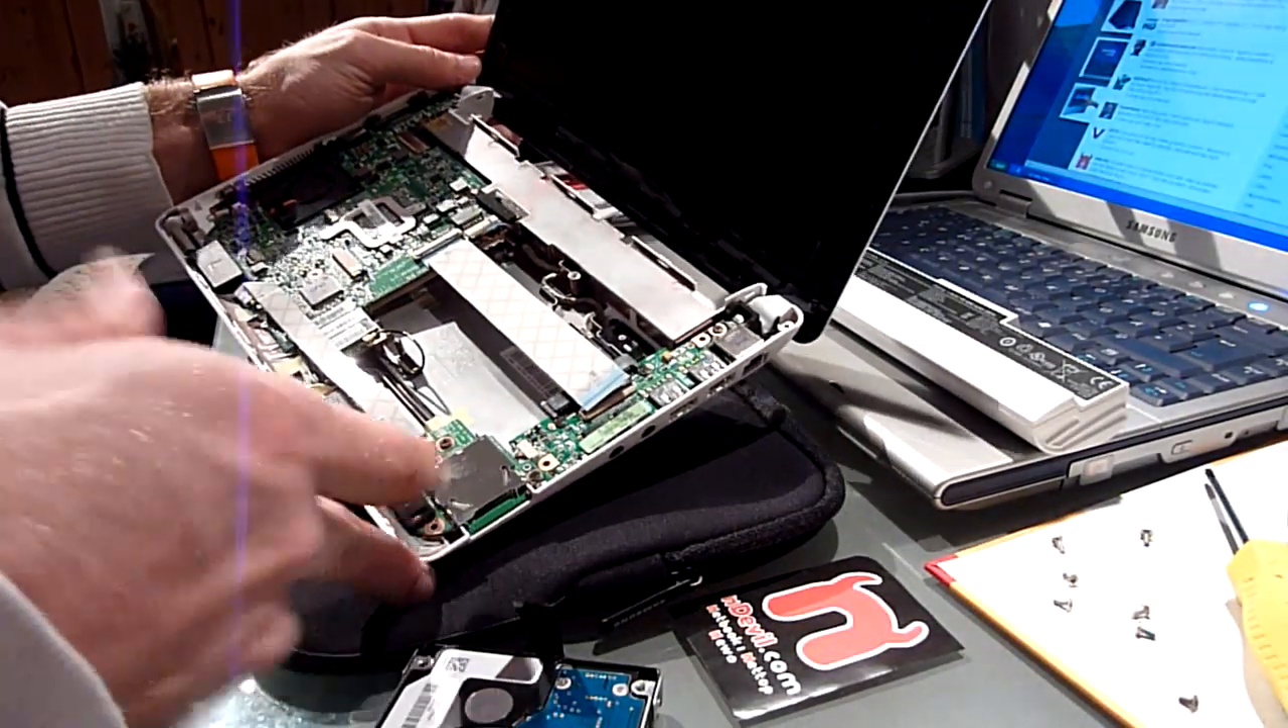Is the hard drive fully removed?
Yes.